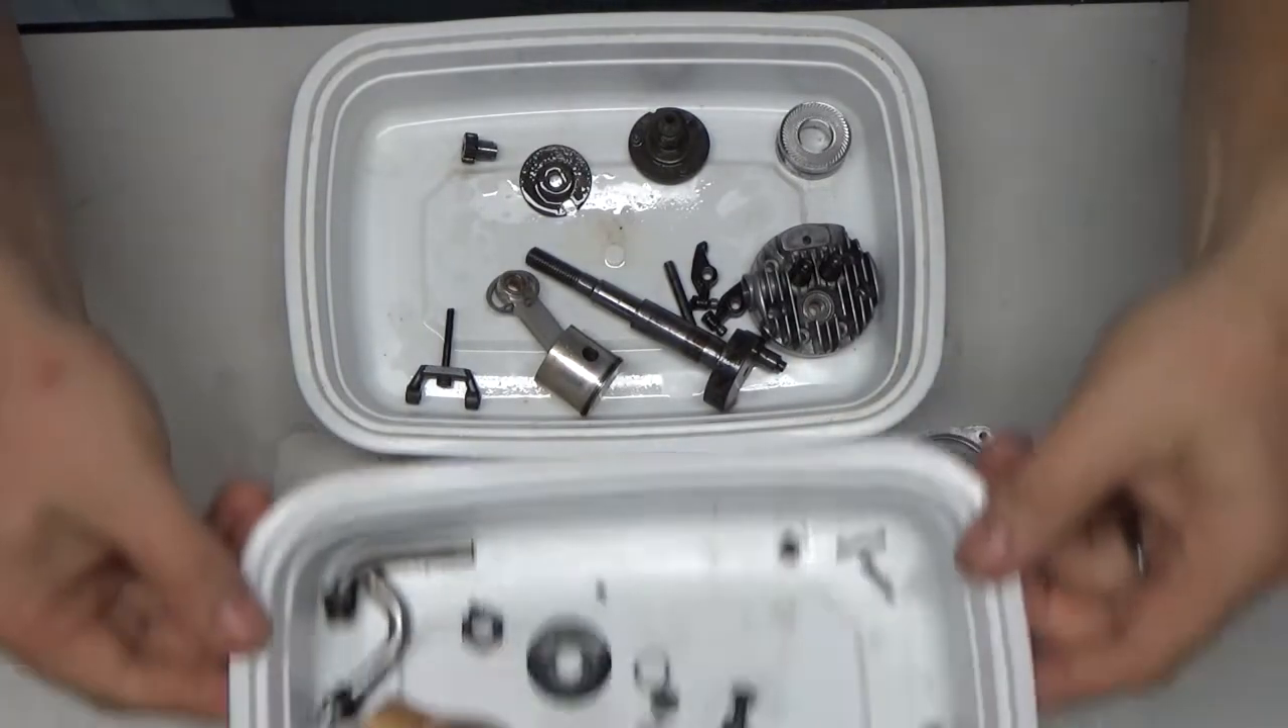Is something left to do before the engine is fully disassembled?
No.